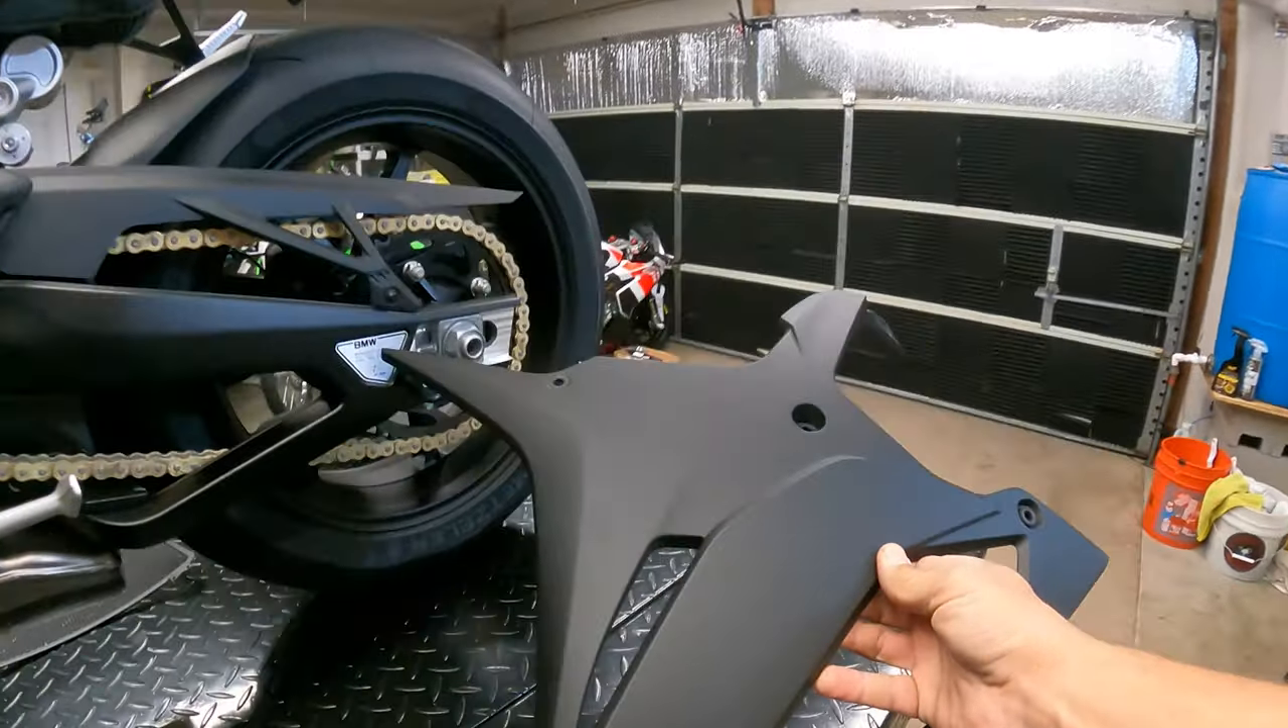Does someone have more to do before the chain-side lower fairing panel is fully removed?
No.